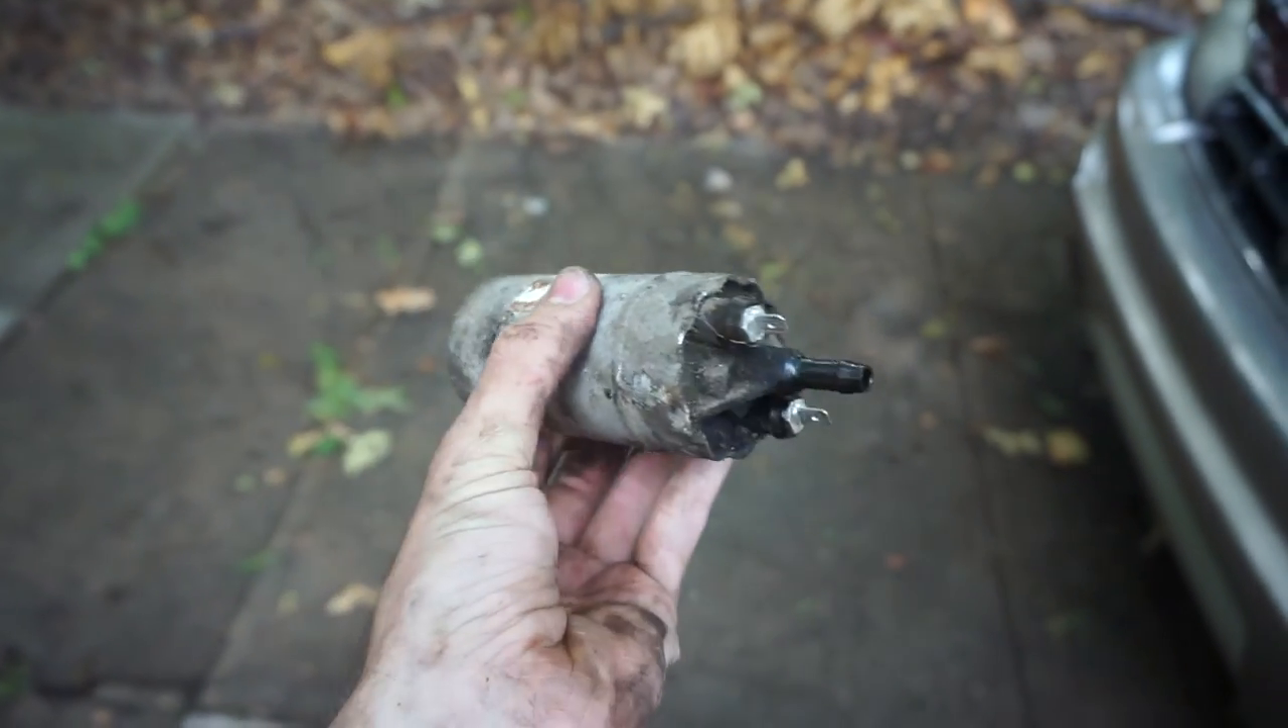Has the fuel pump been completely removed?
Yes.